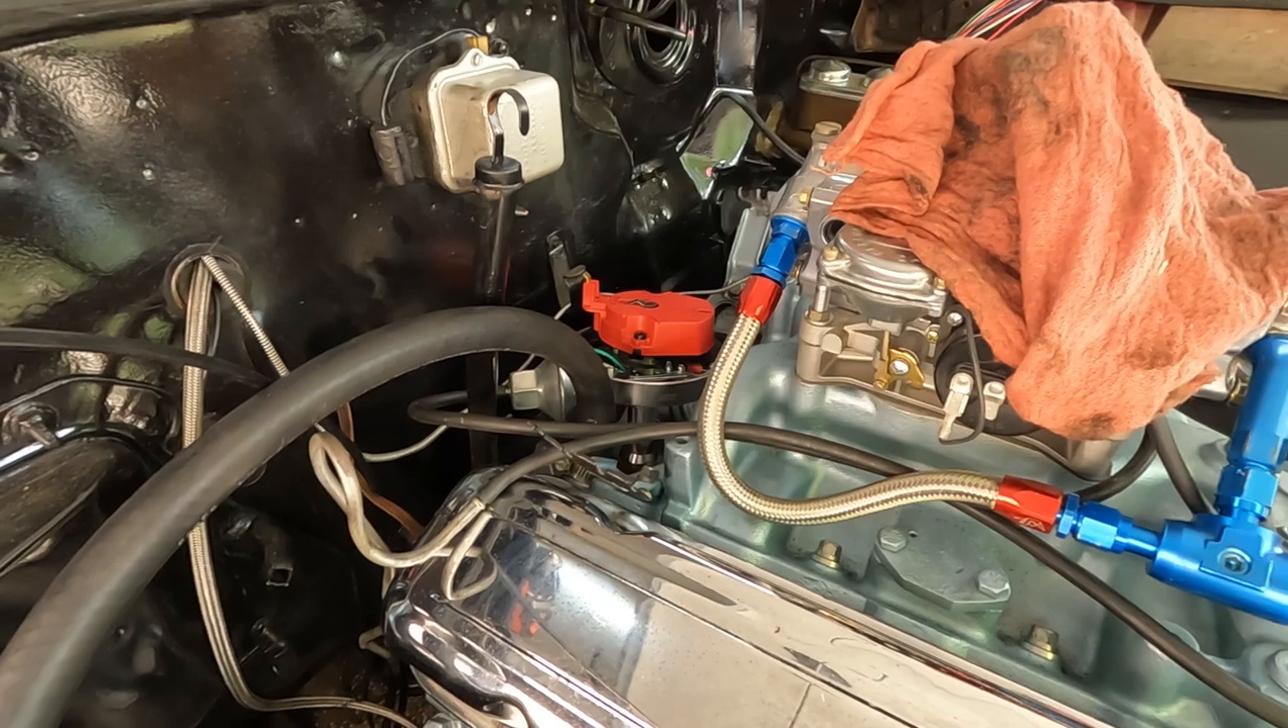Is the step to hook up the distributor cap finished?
No.